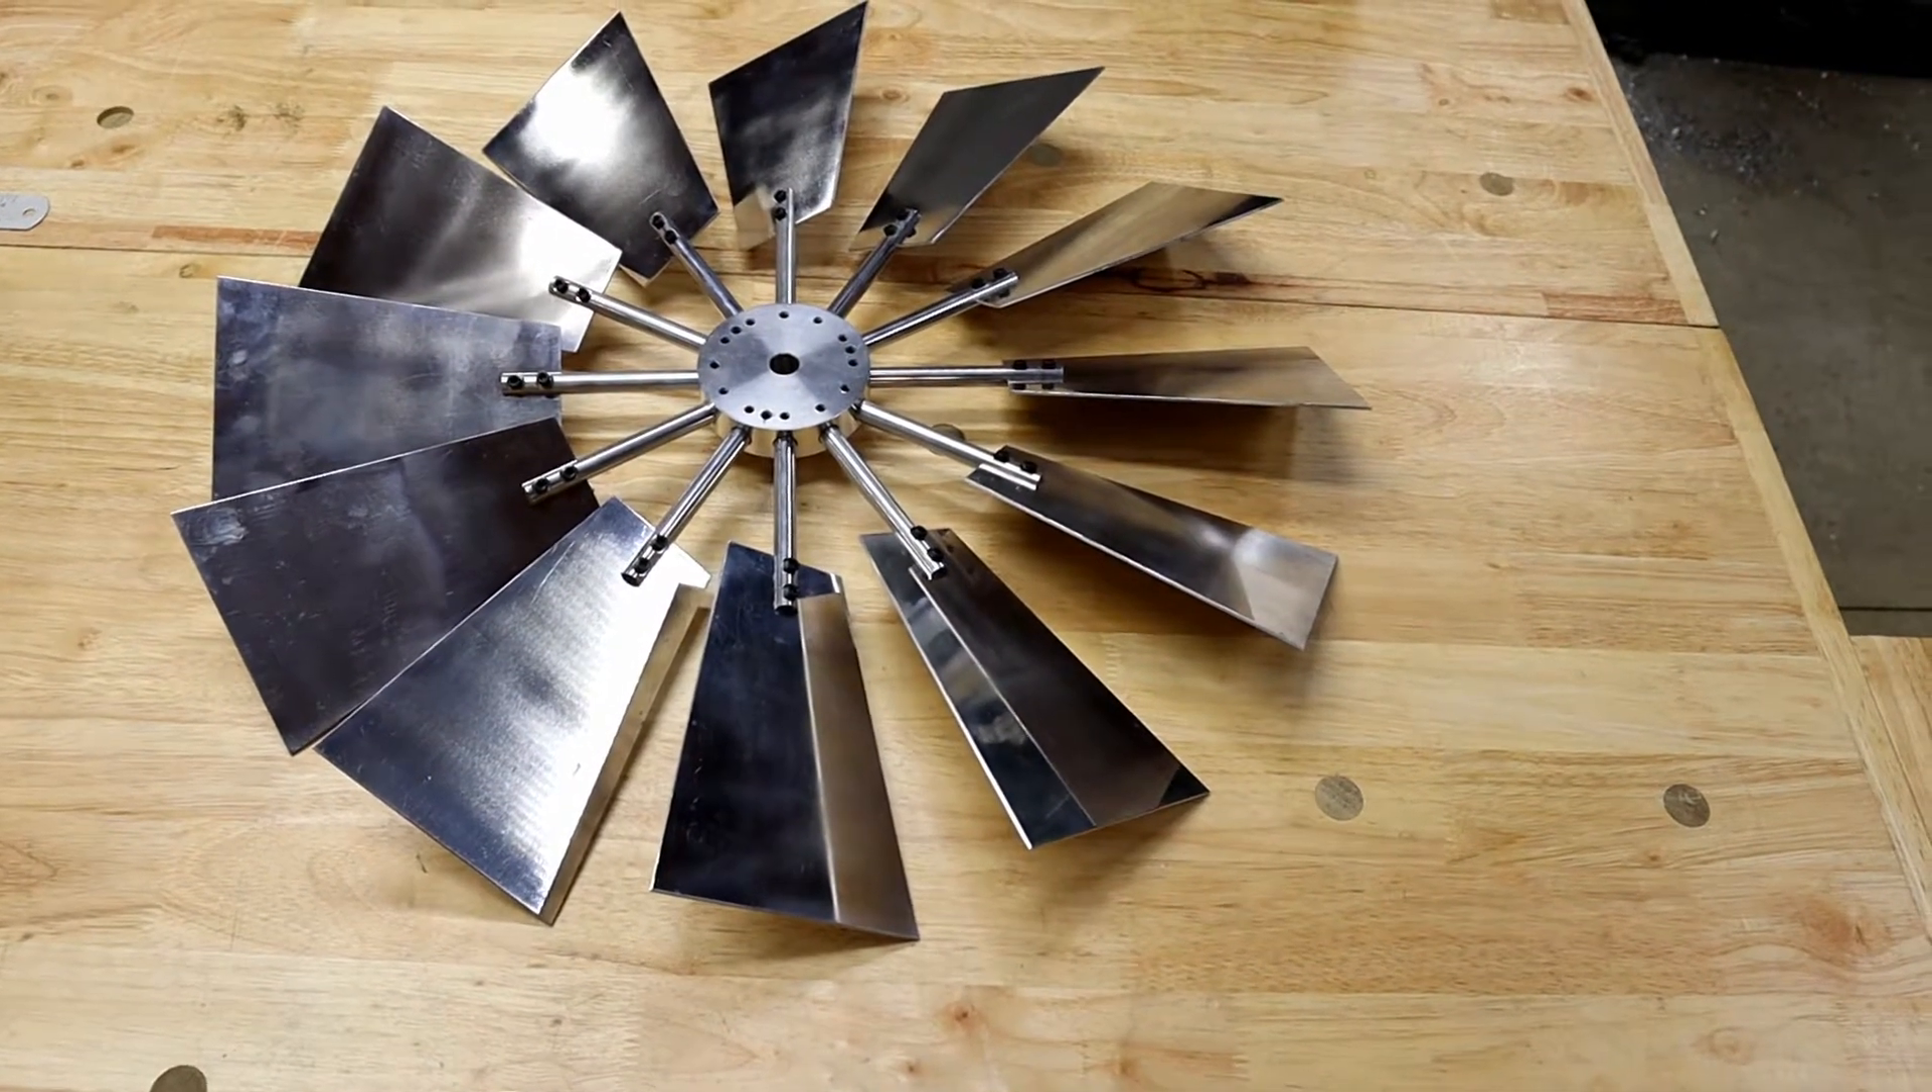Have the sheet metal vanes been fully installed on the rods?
Yes.